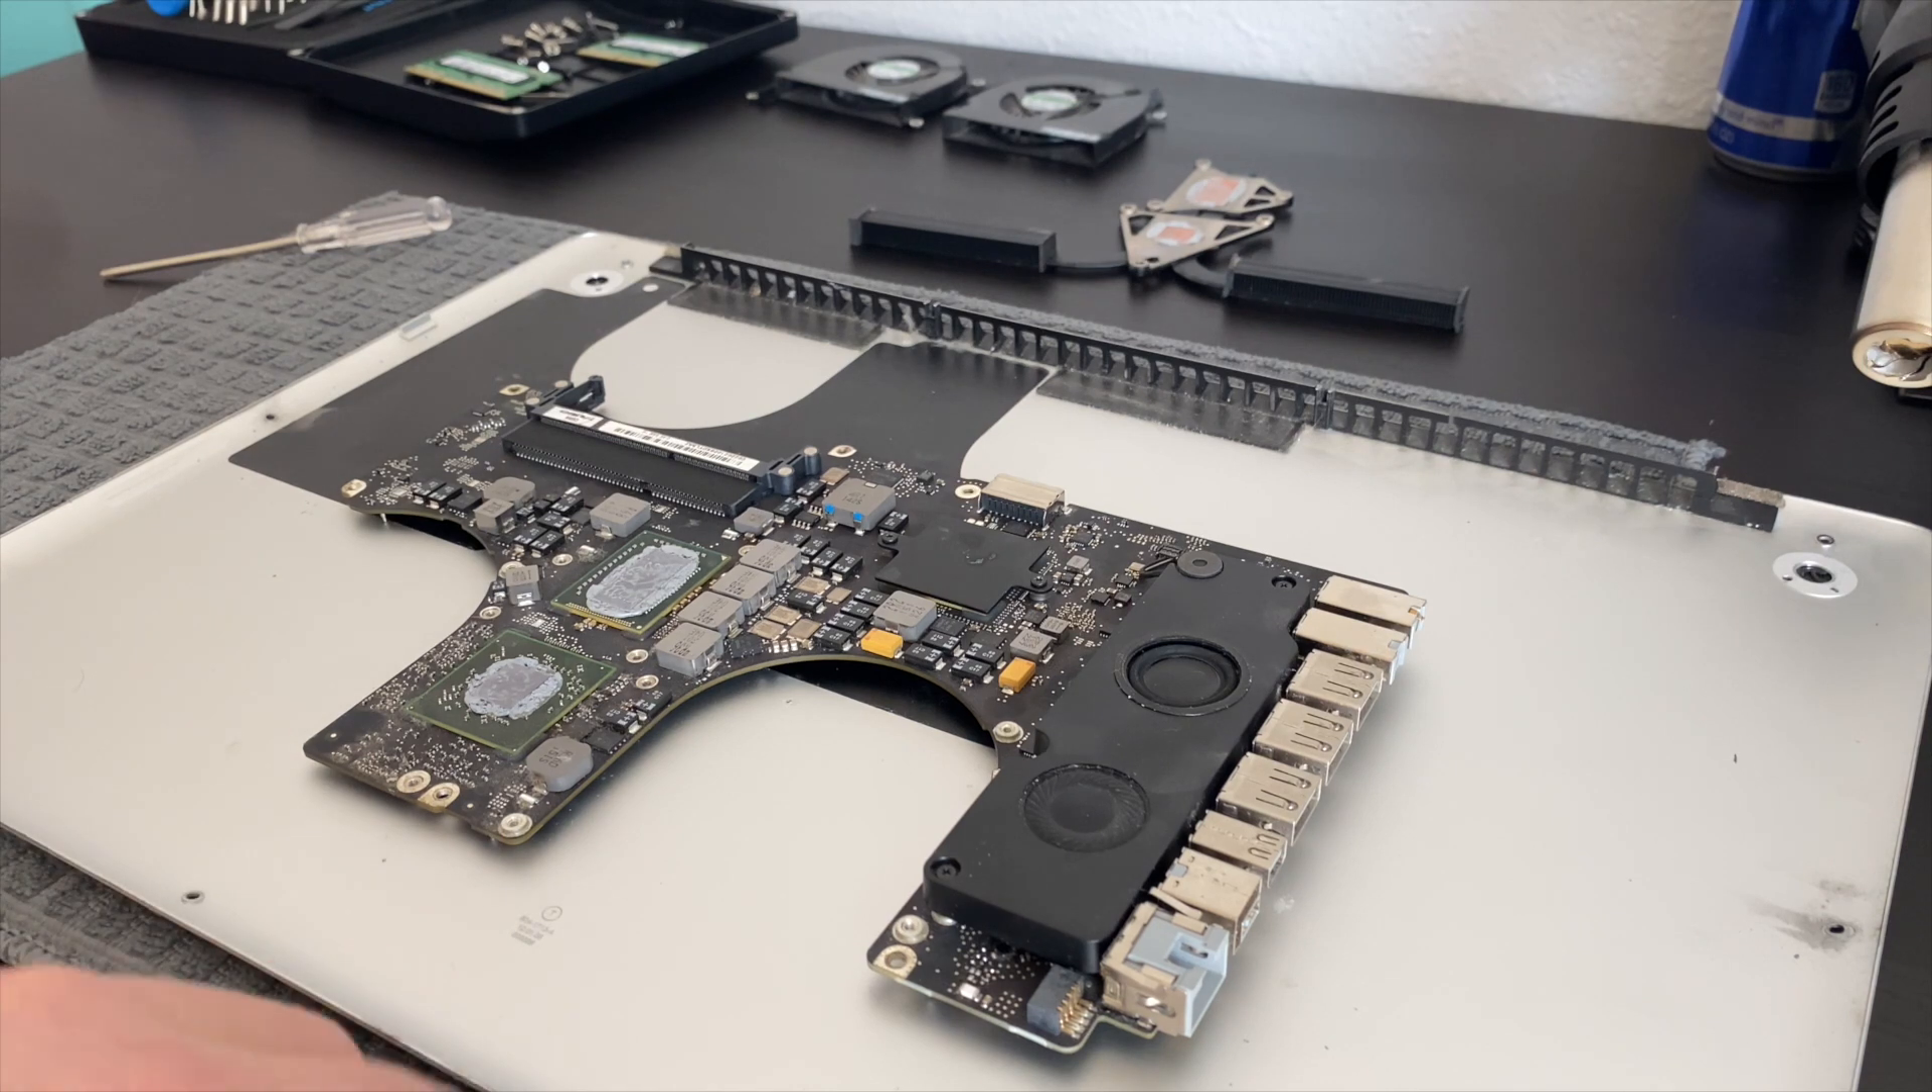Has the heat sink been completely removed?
Yes.